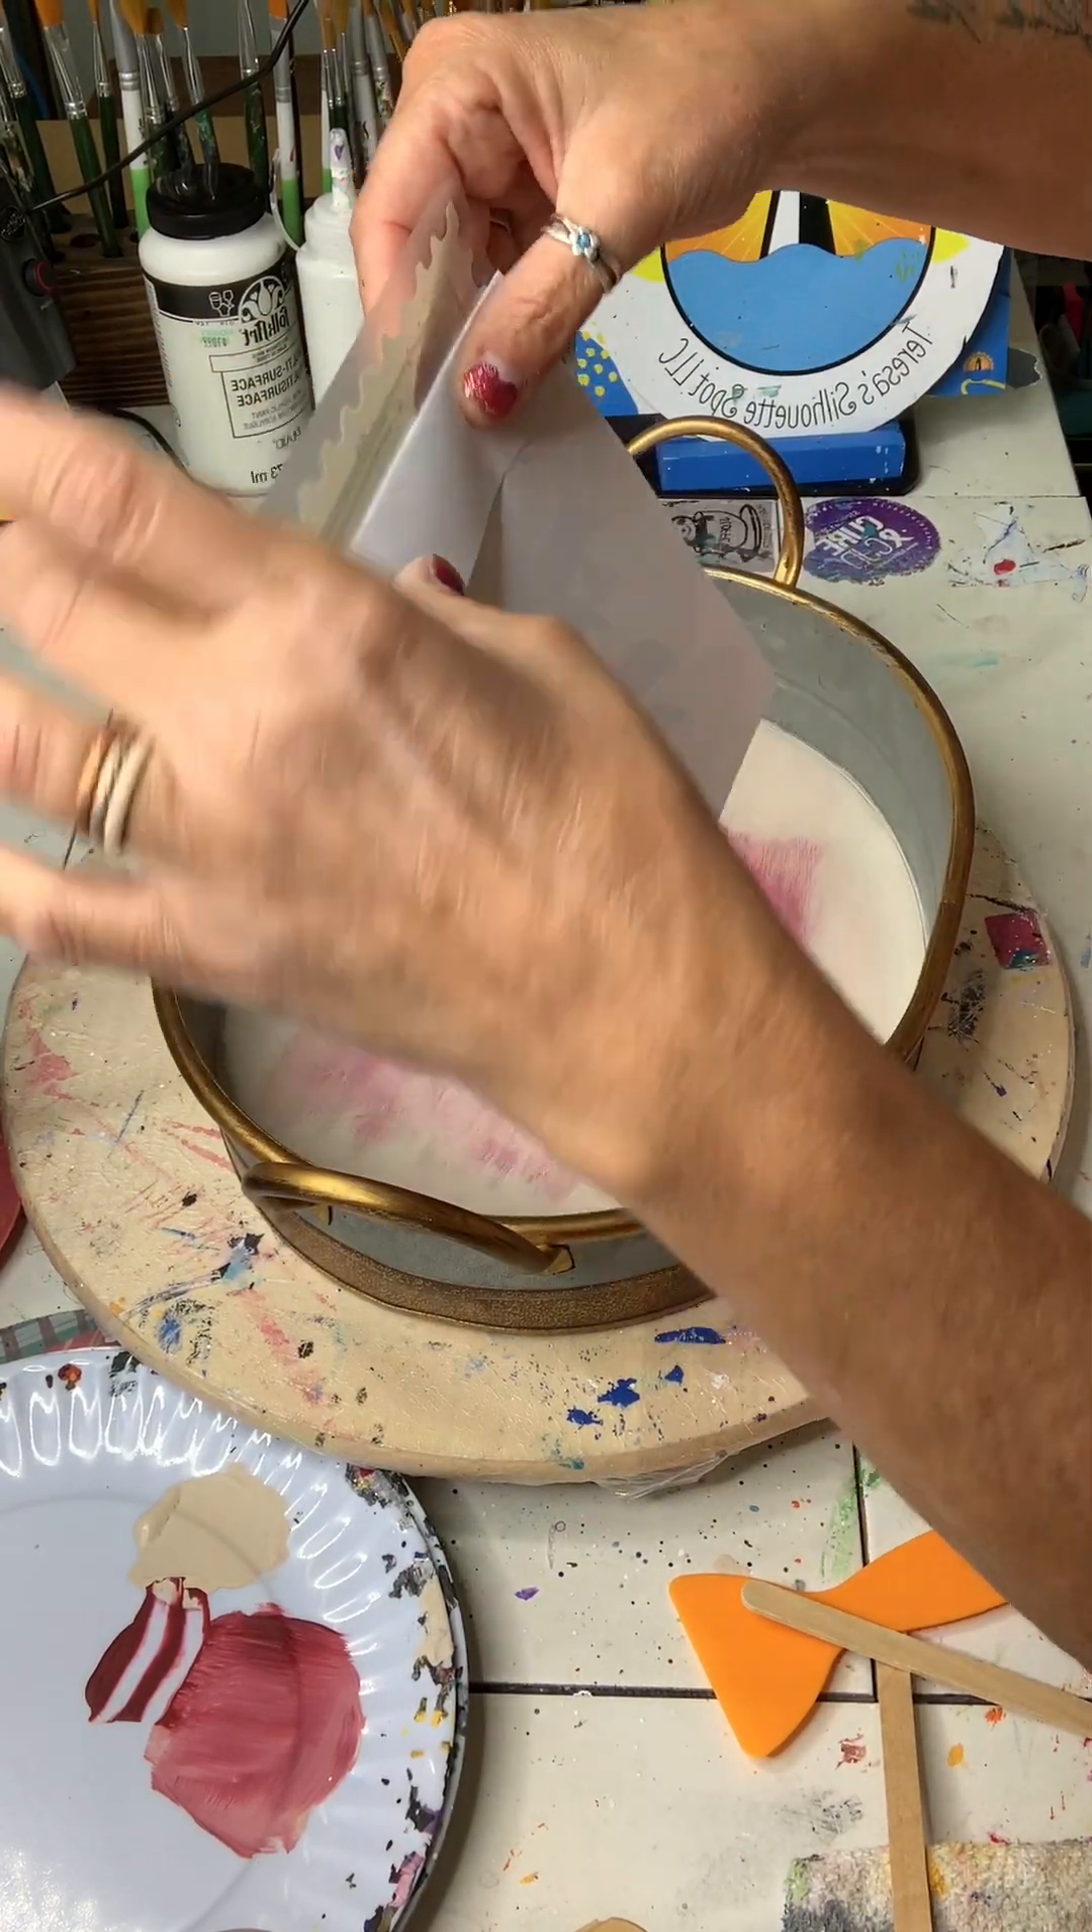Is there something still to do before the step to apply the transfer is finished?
Yes.